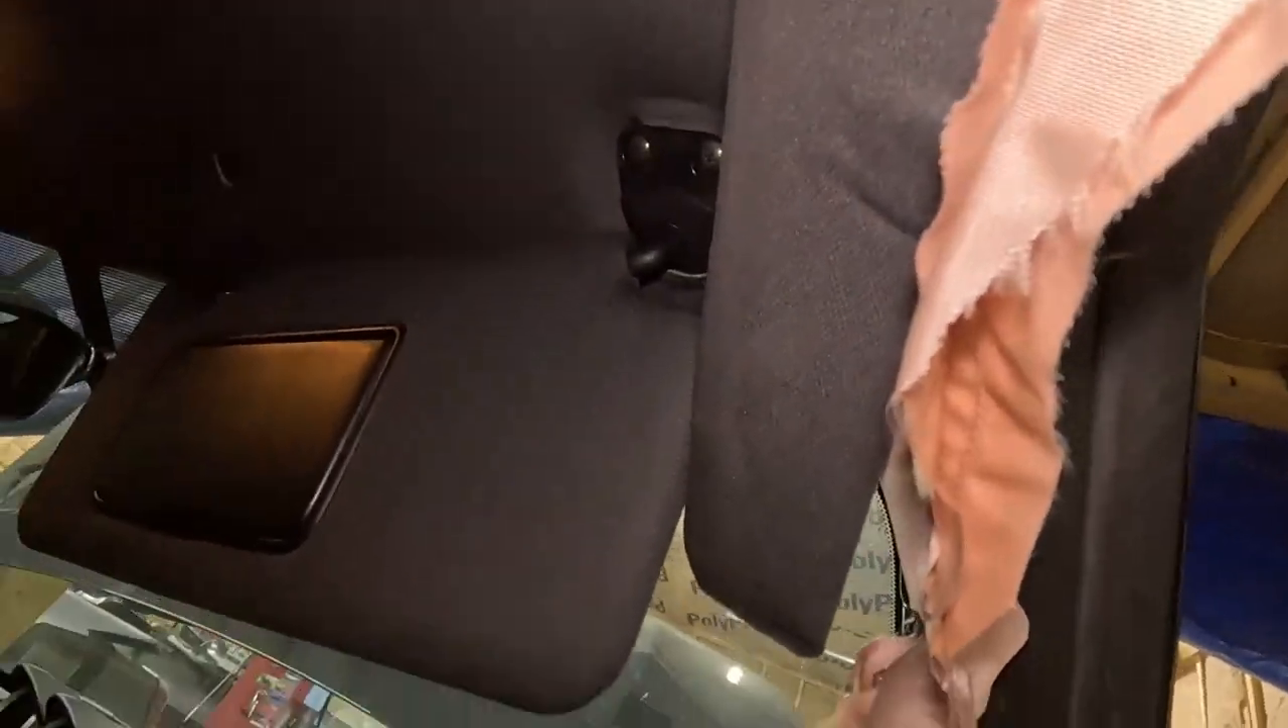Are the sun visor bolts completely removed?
No.